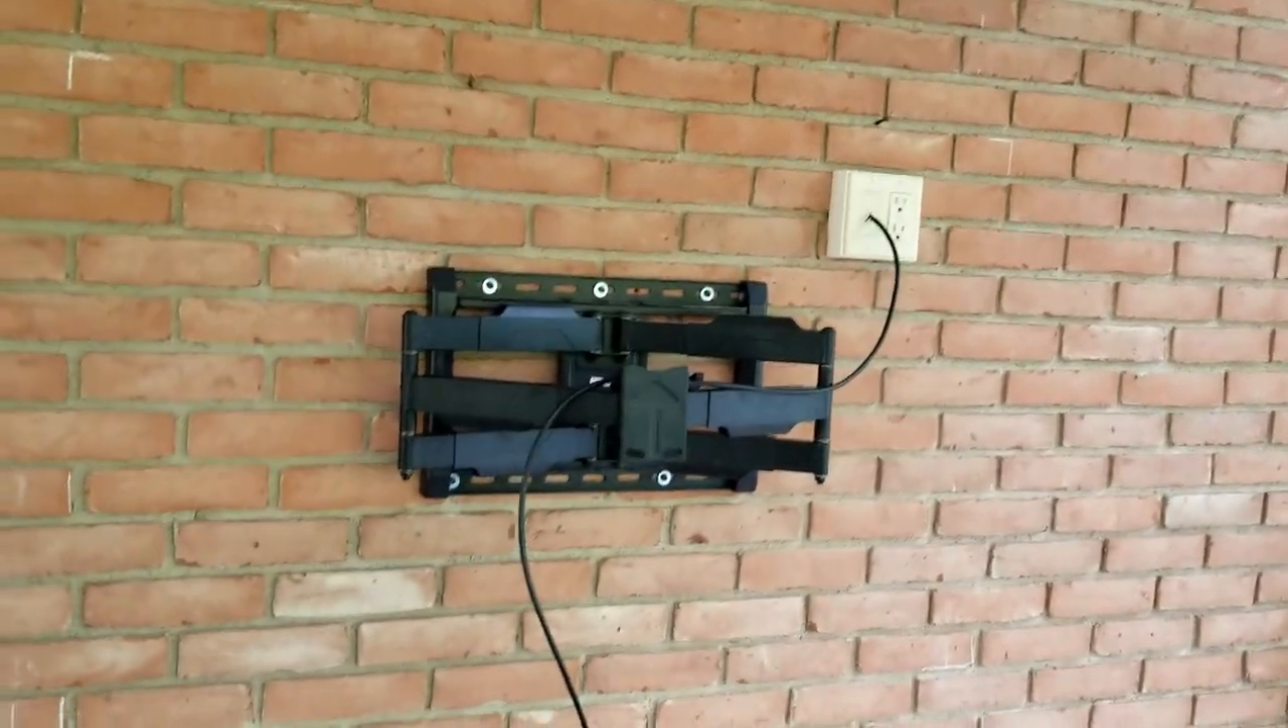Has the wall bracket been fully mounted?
Yes.